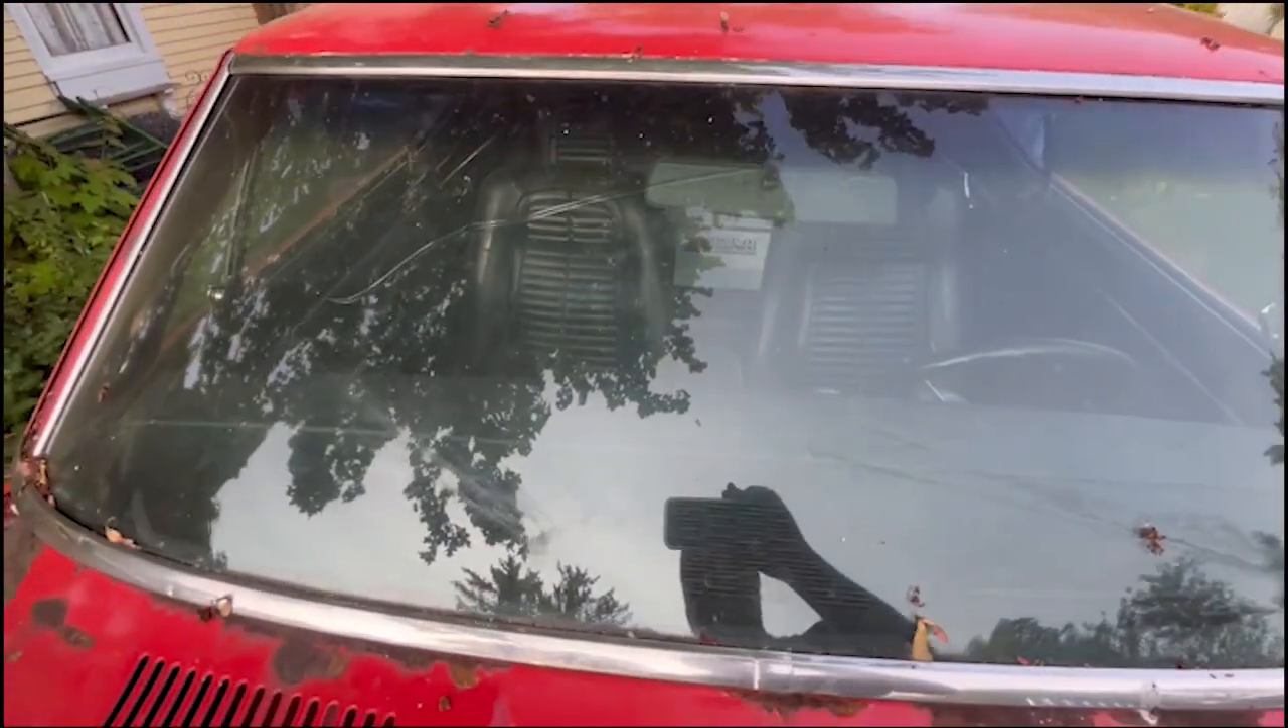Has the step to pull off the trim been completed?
No.